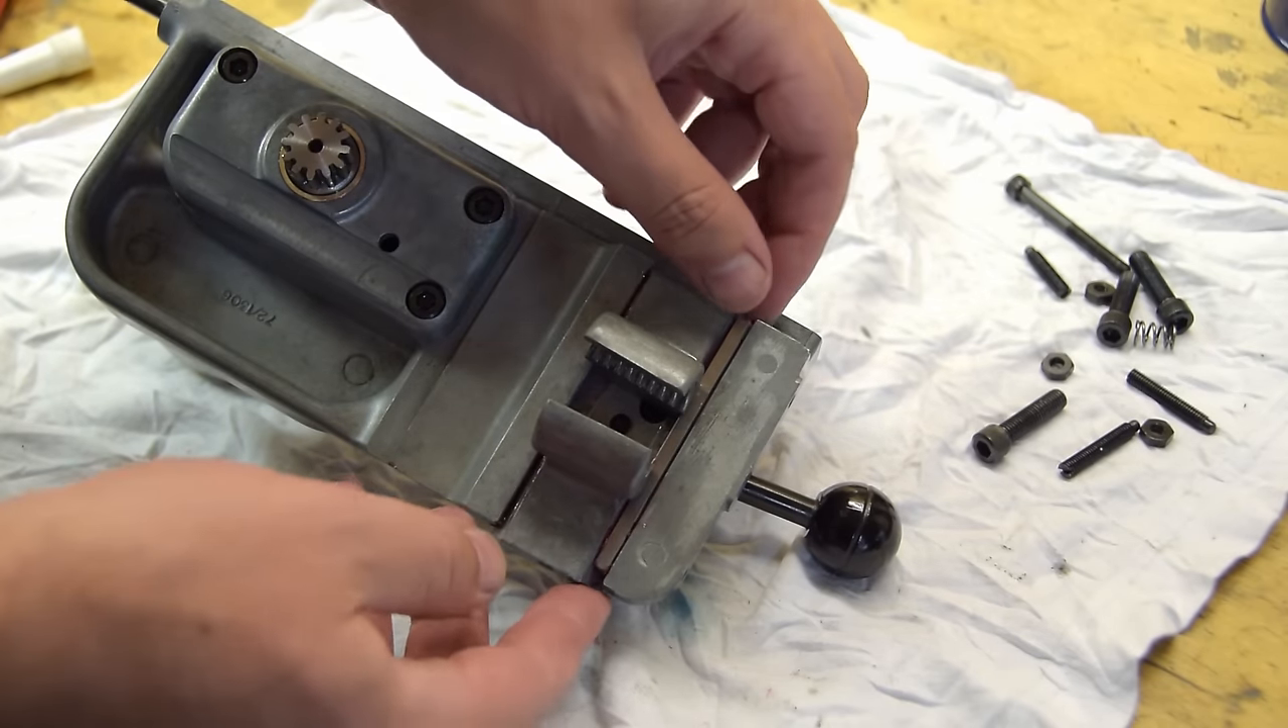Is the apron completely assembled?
No.